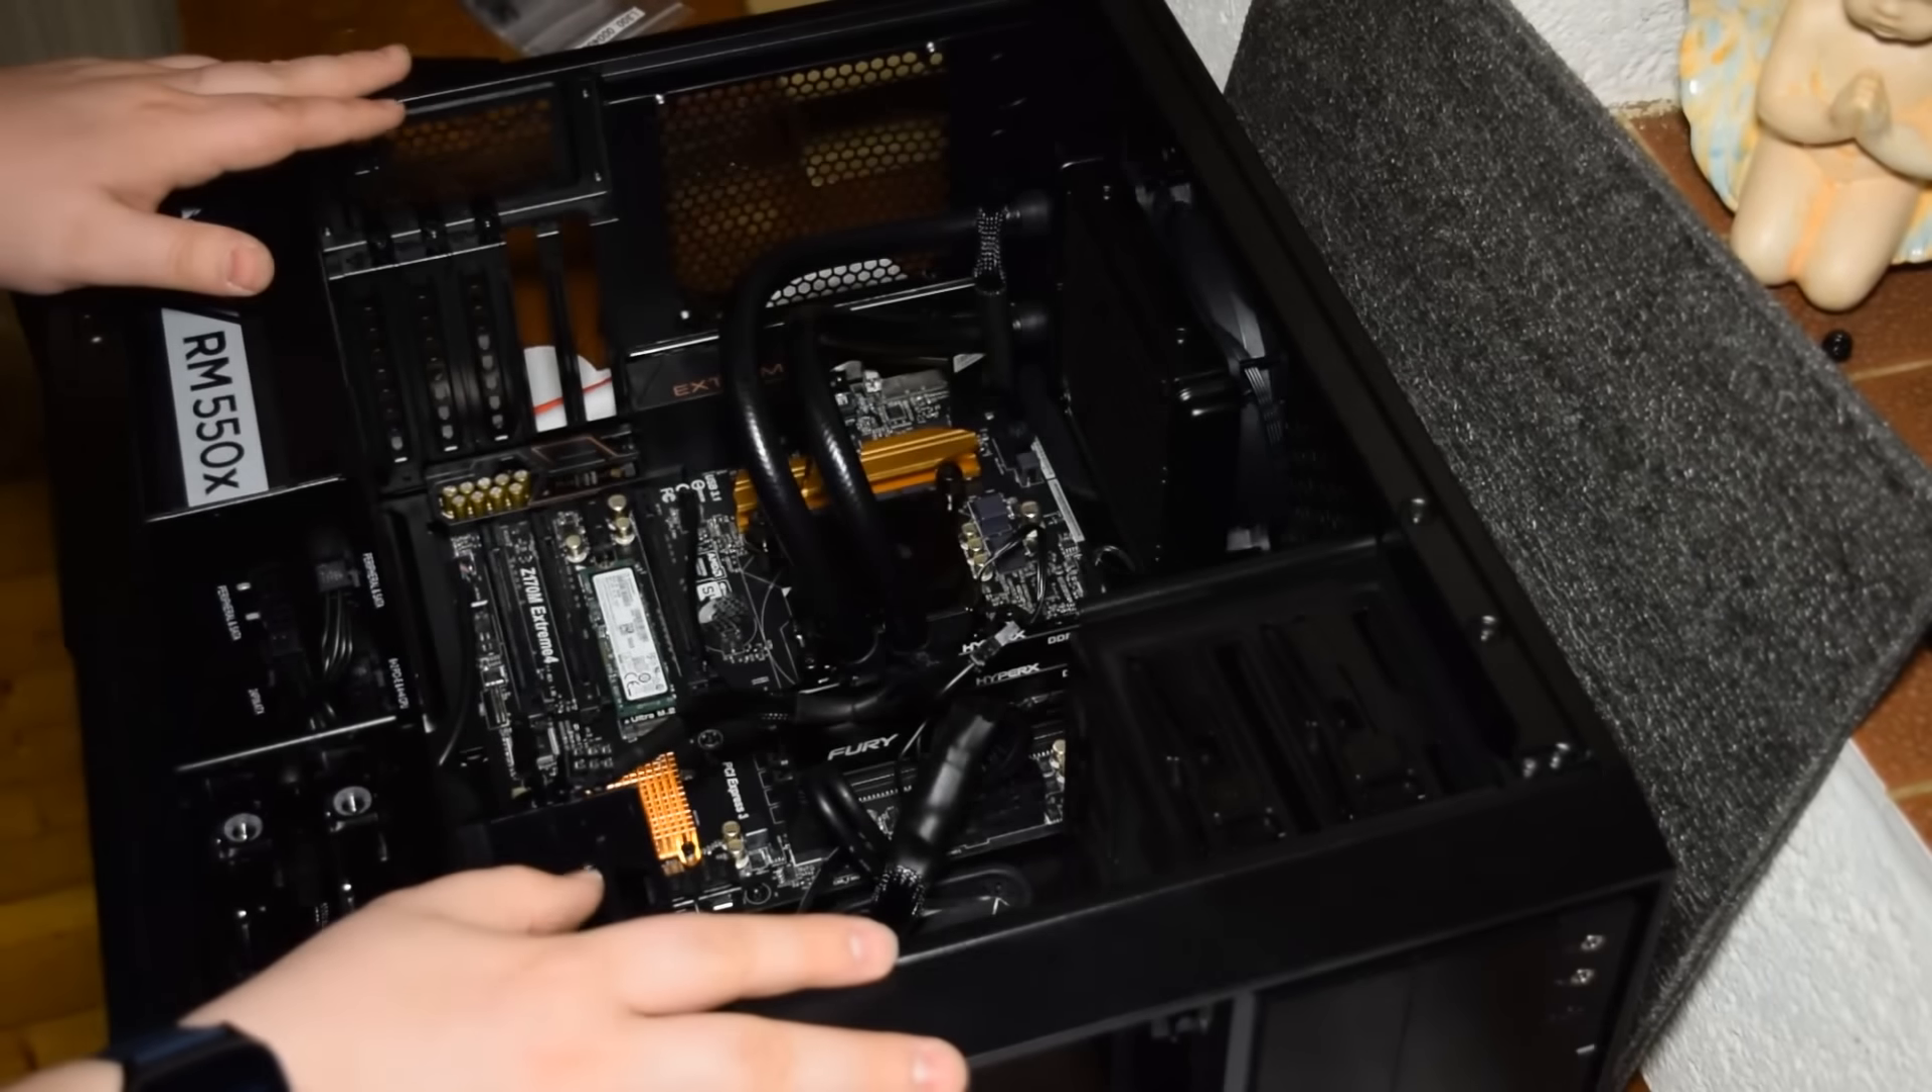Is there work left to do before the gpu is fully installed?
Yes.